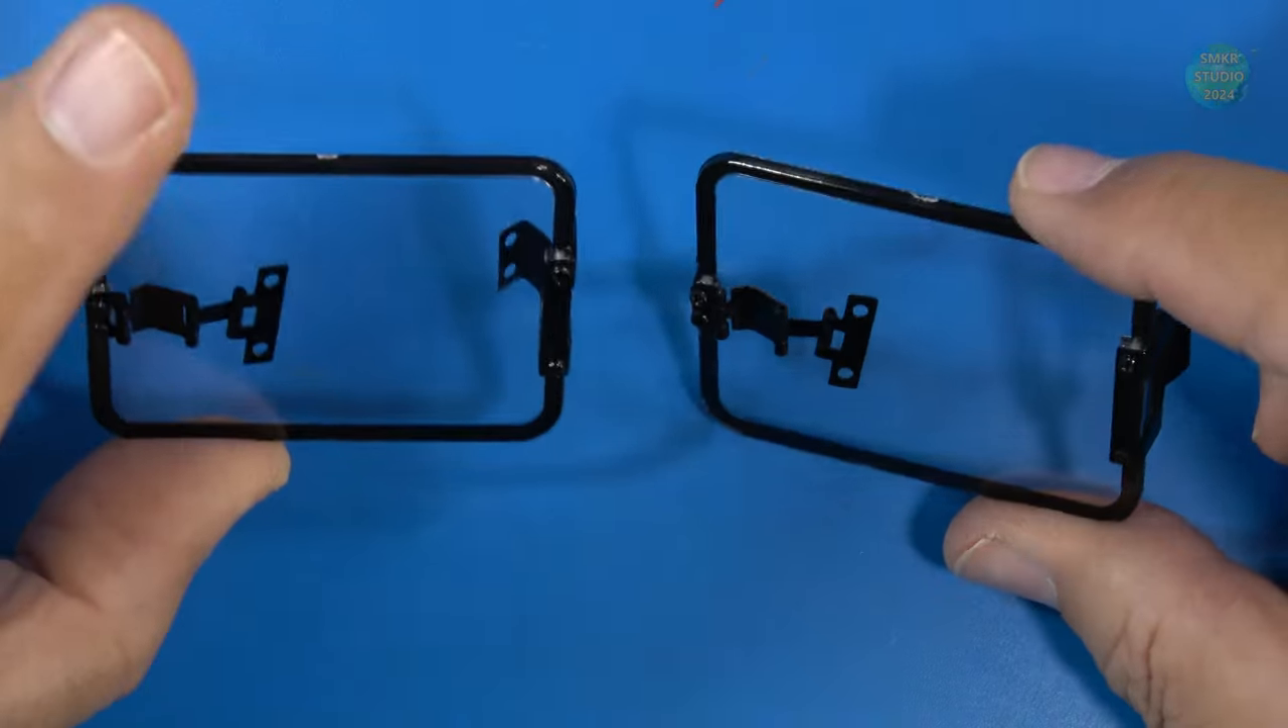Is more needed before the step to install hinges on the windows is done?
No.